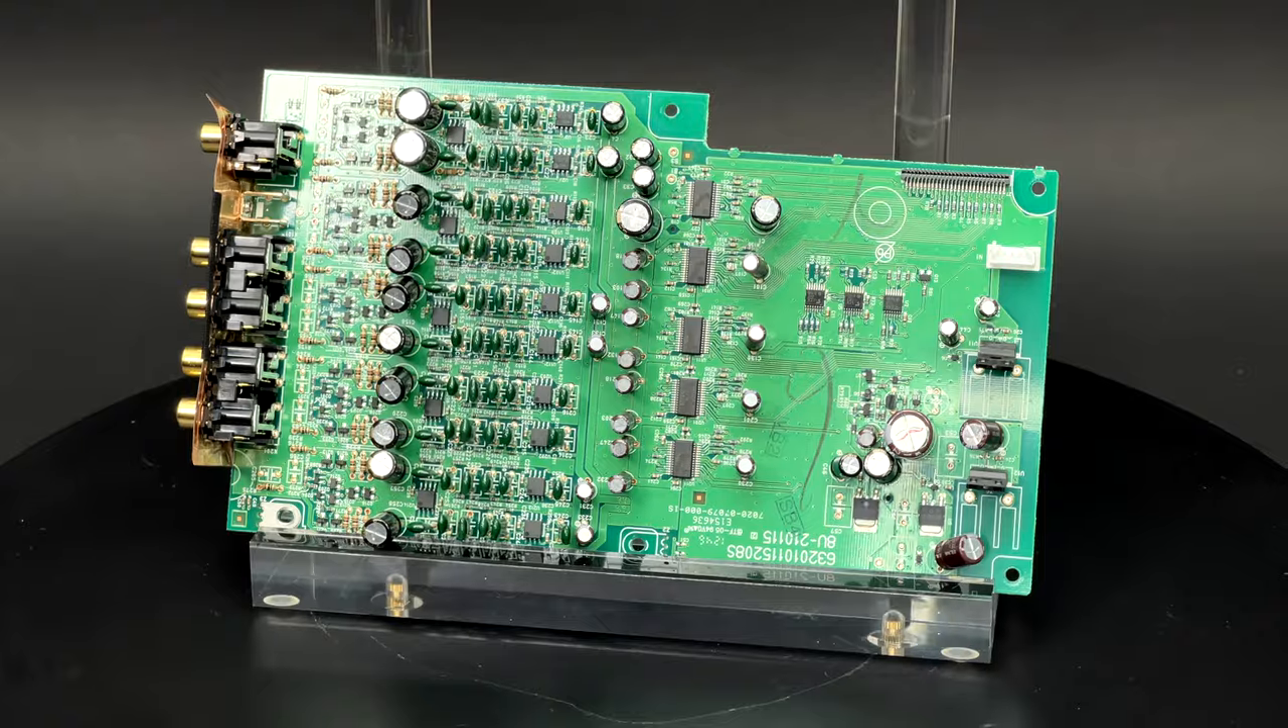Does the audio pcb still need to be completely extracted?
No.